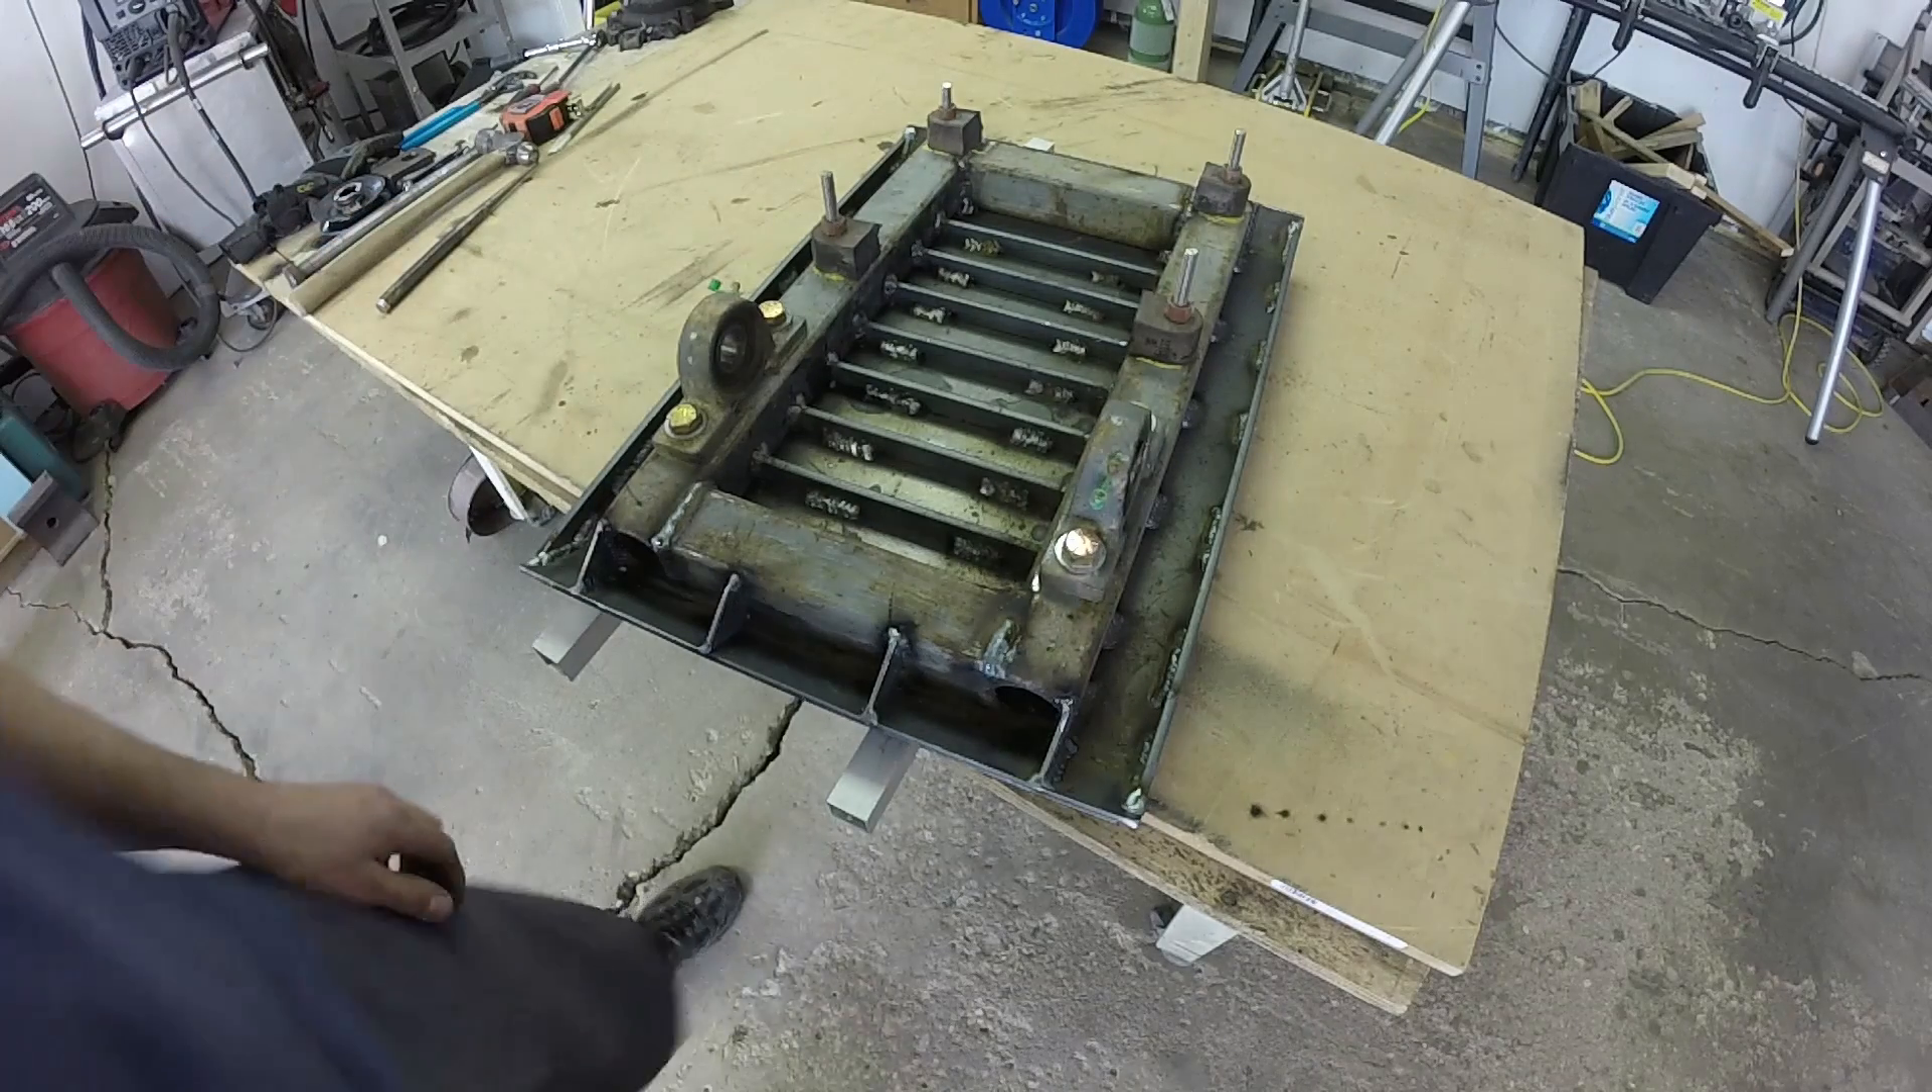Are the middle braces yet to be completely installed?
No.